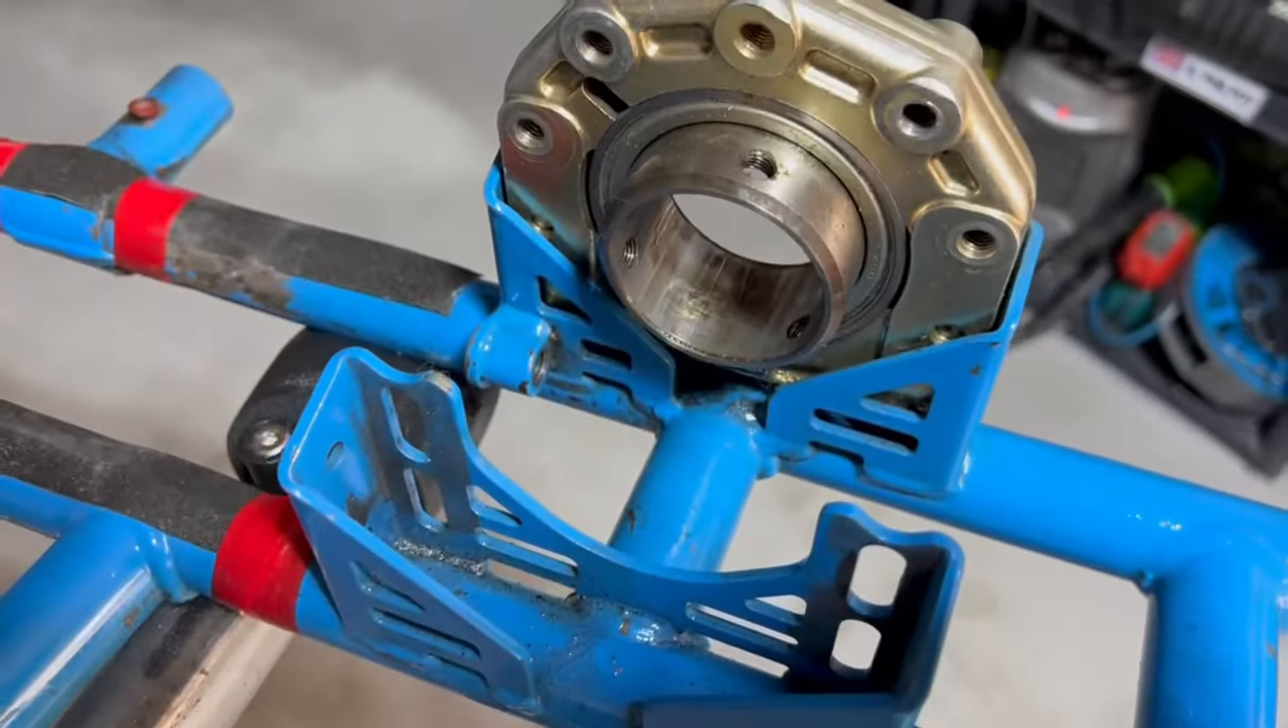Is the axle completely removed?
Yes.